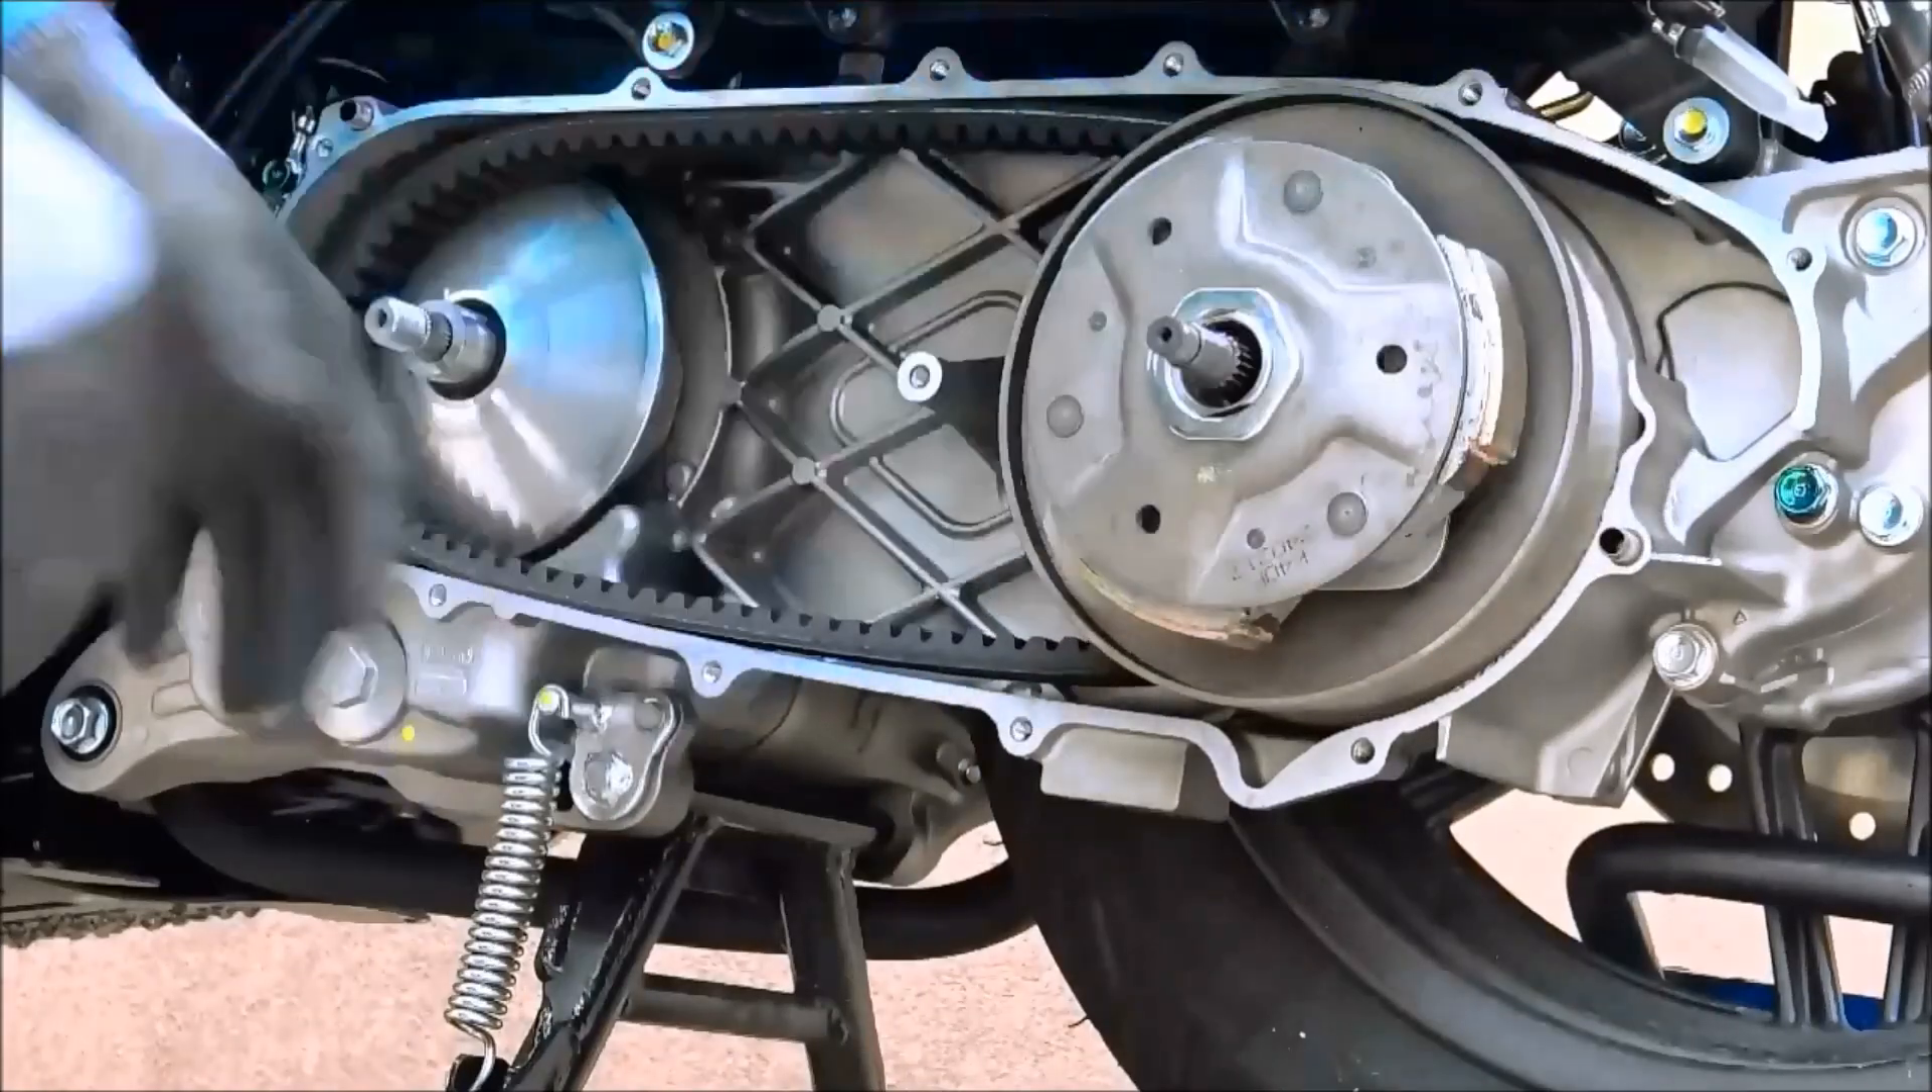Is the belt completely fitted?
Yes.